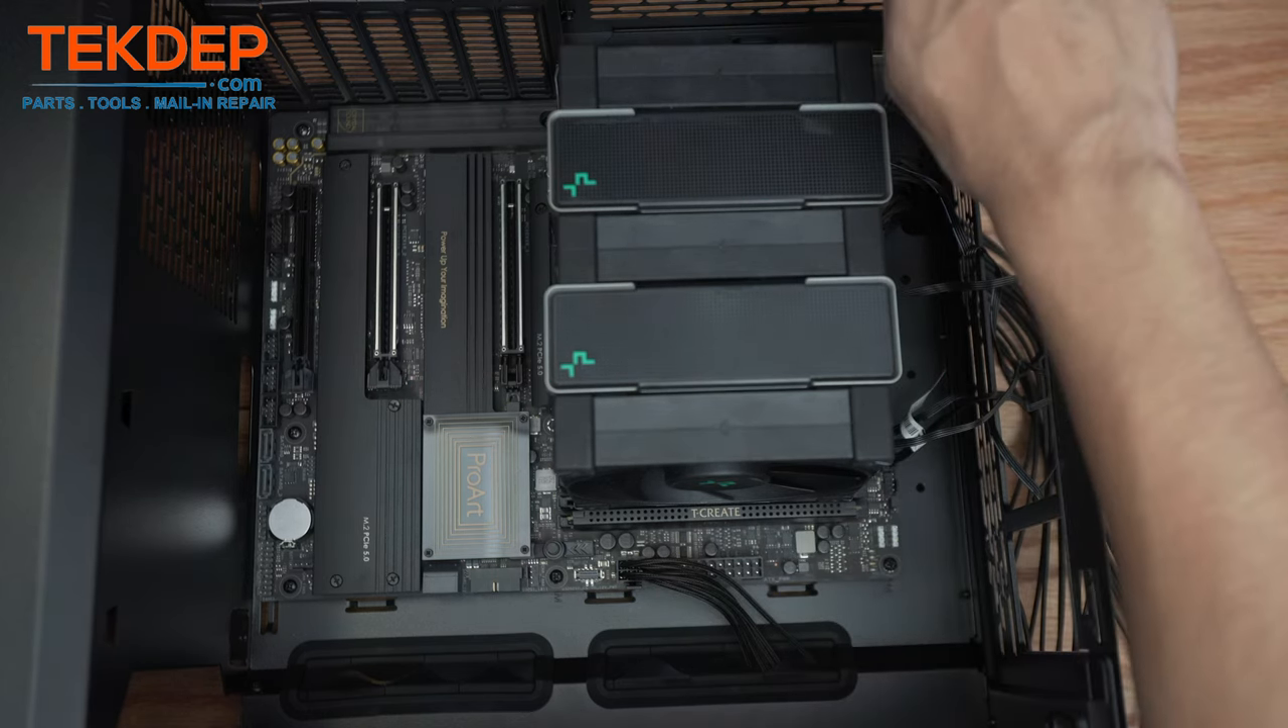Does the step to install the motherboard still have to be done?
No.